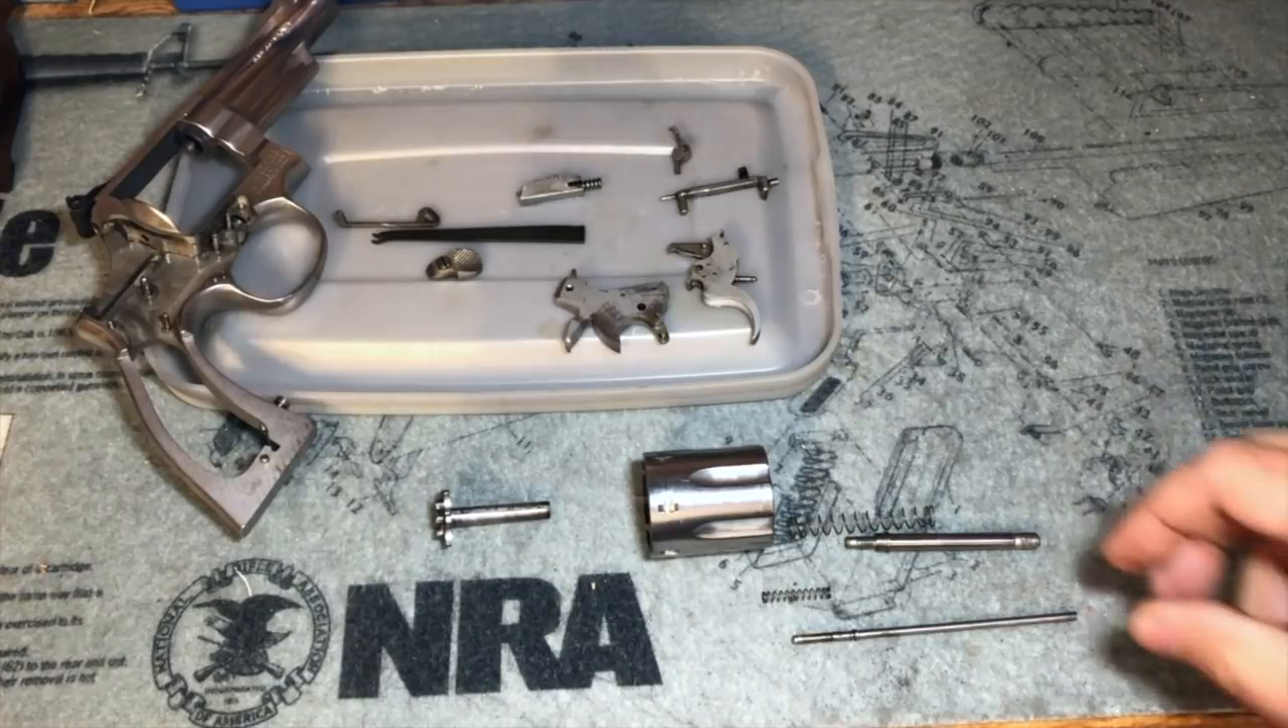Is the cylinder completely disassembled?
Yes.